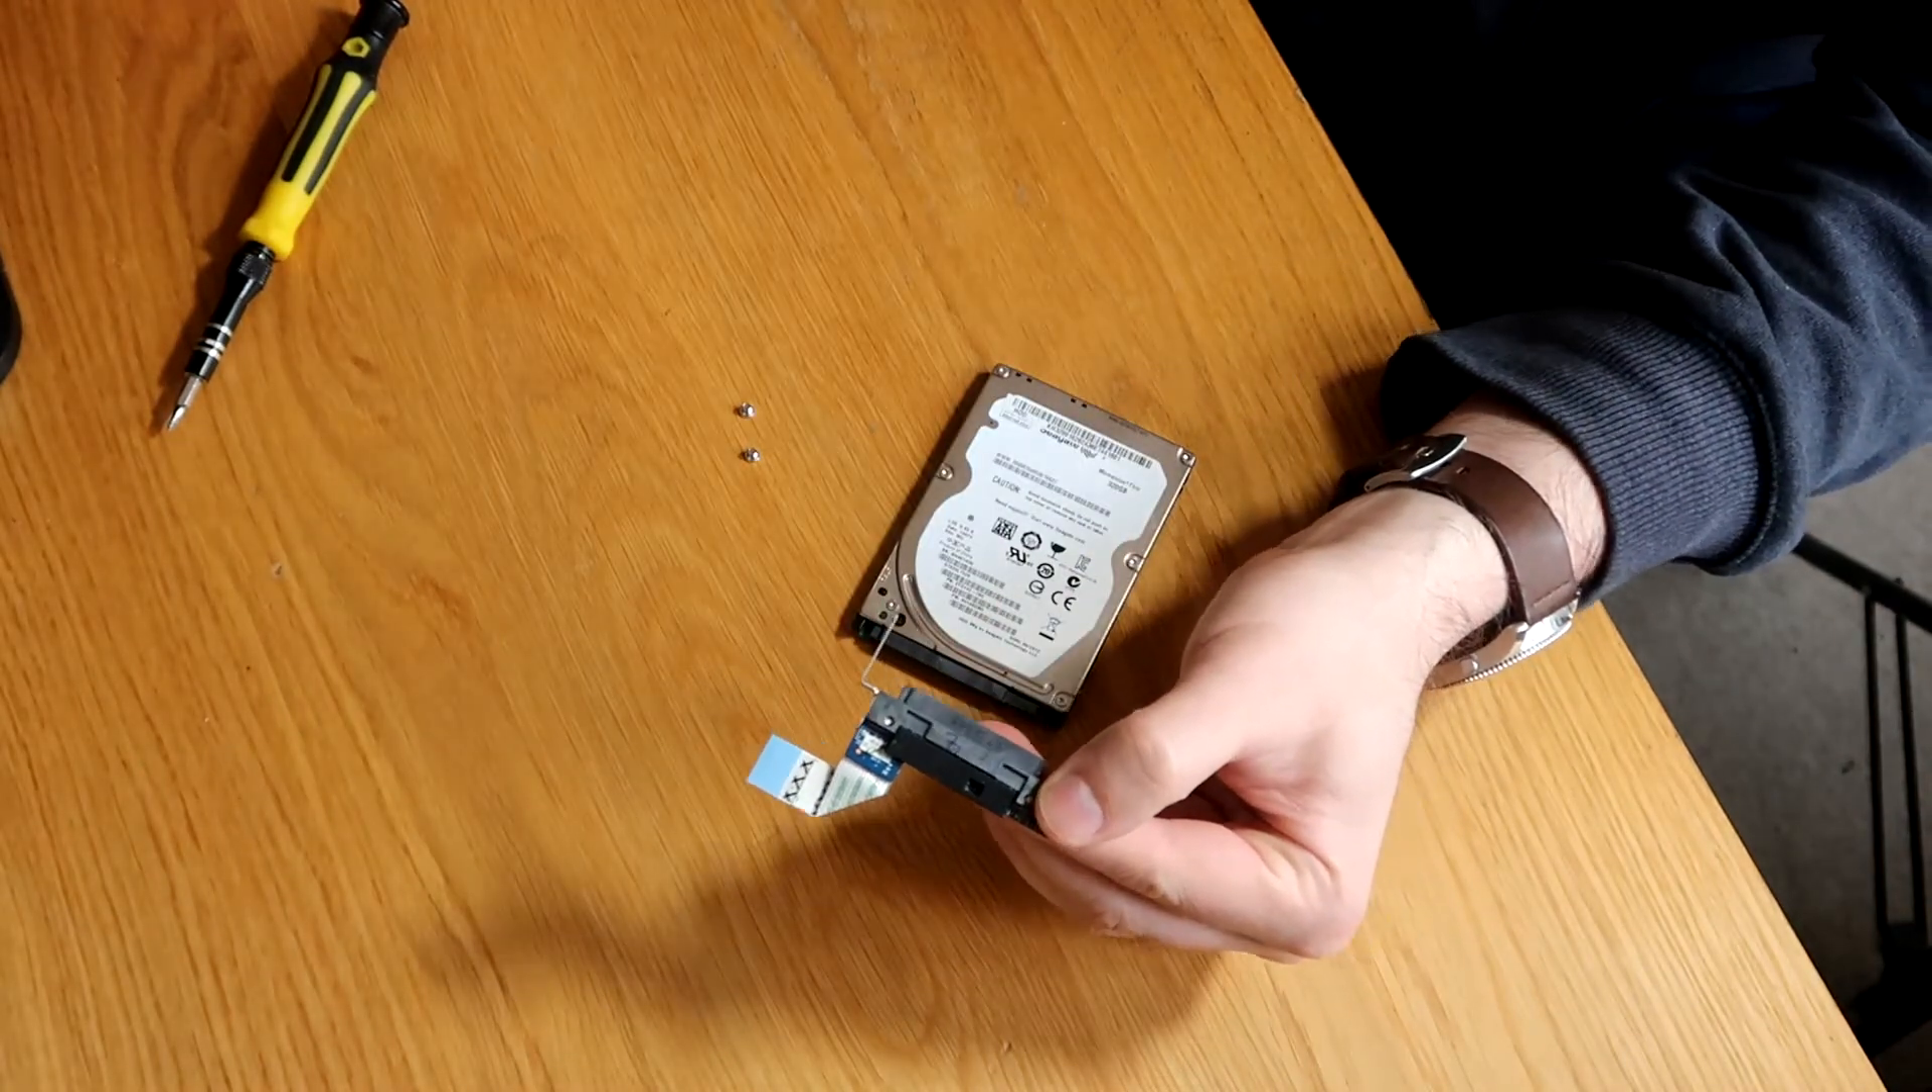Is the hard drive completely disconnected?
Yes.